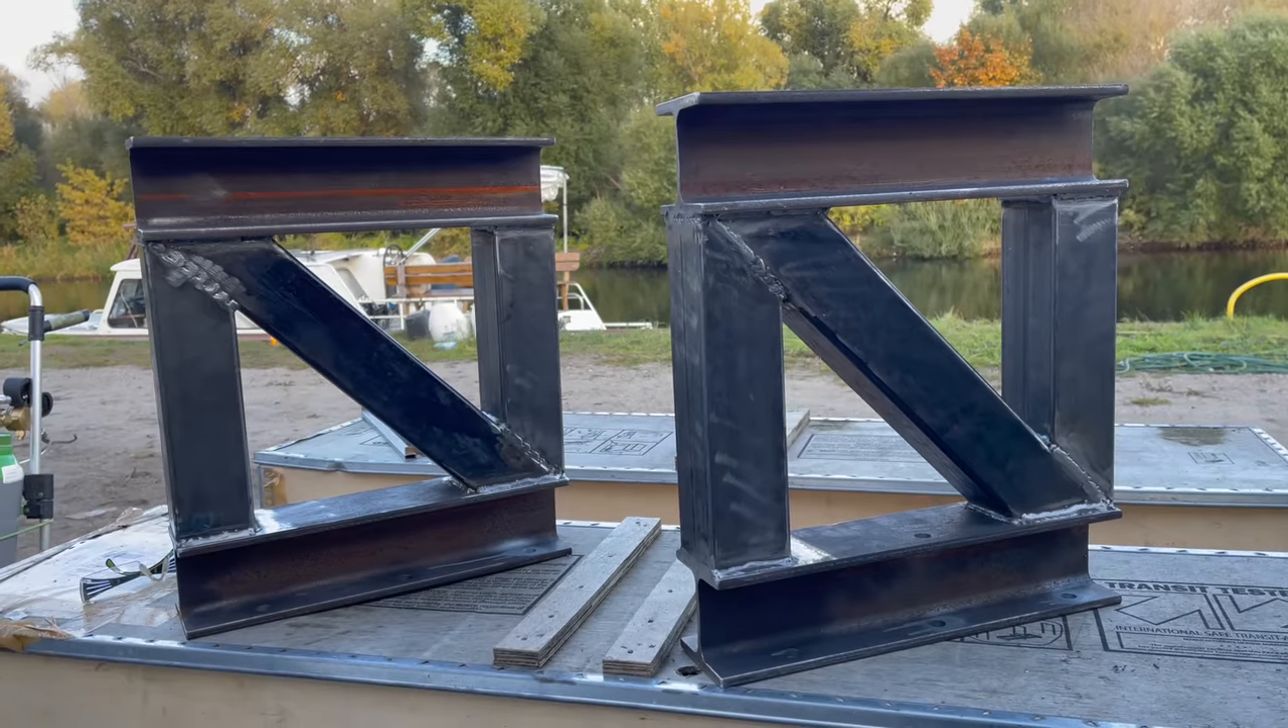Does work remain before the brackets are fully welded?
No.